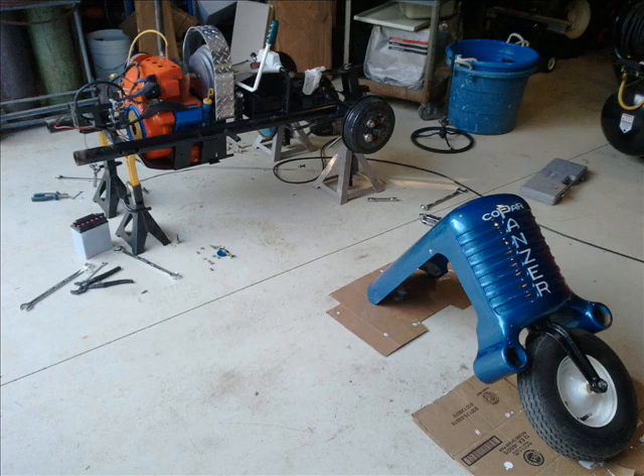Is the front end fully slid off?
Yes.